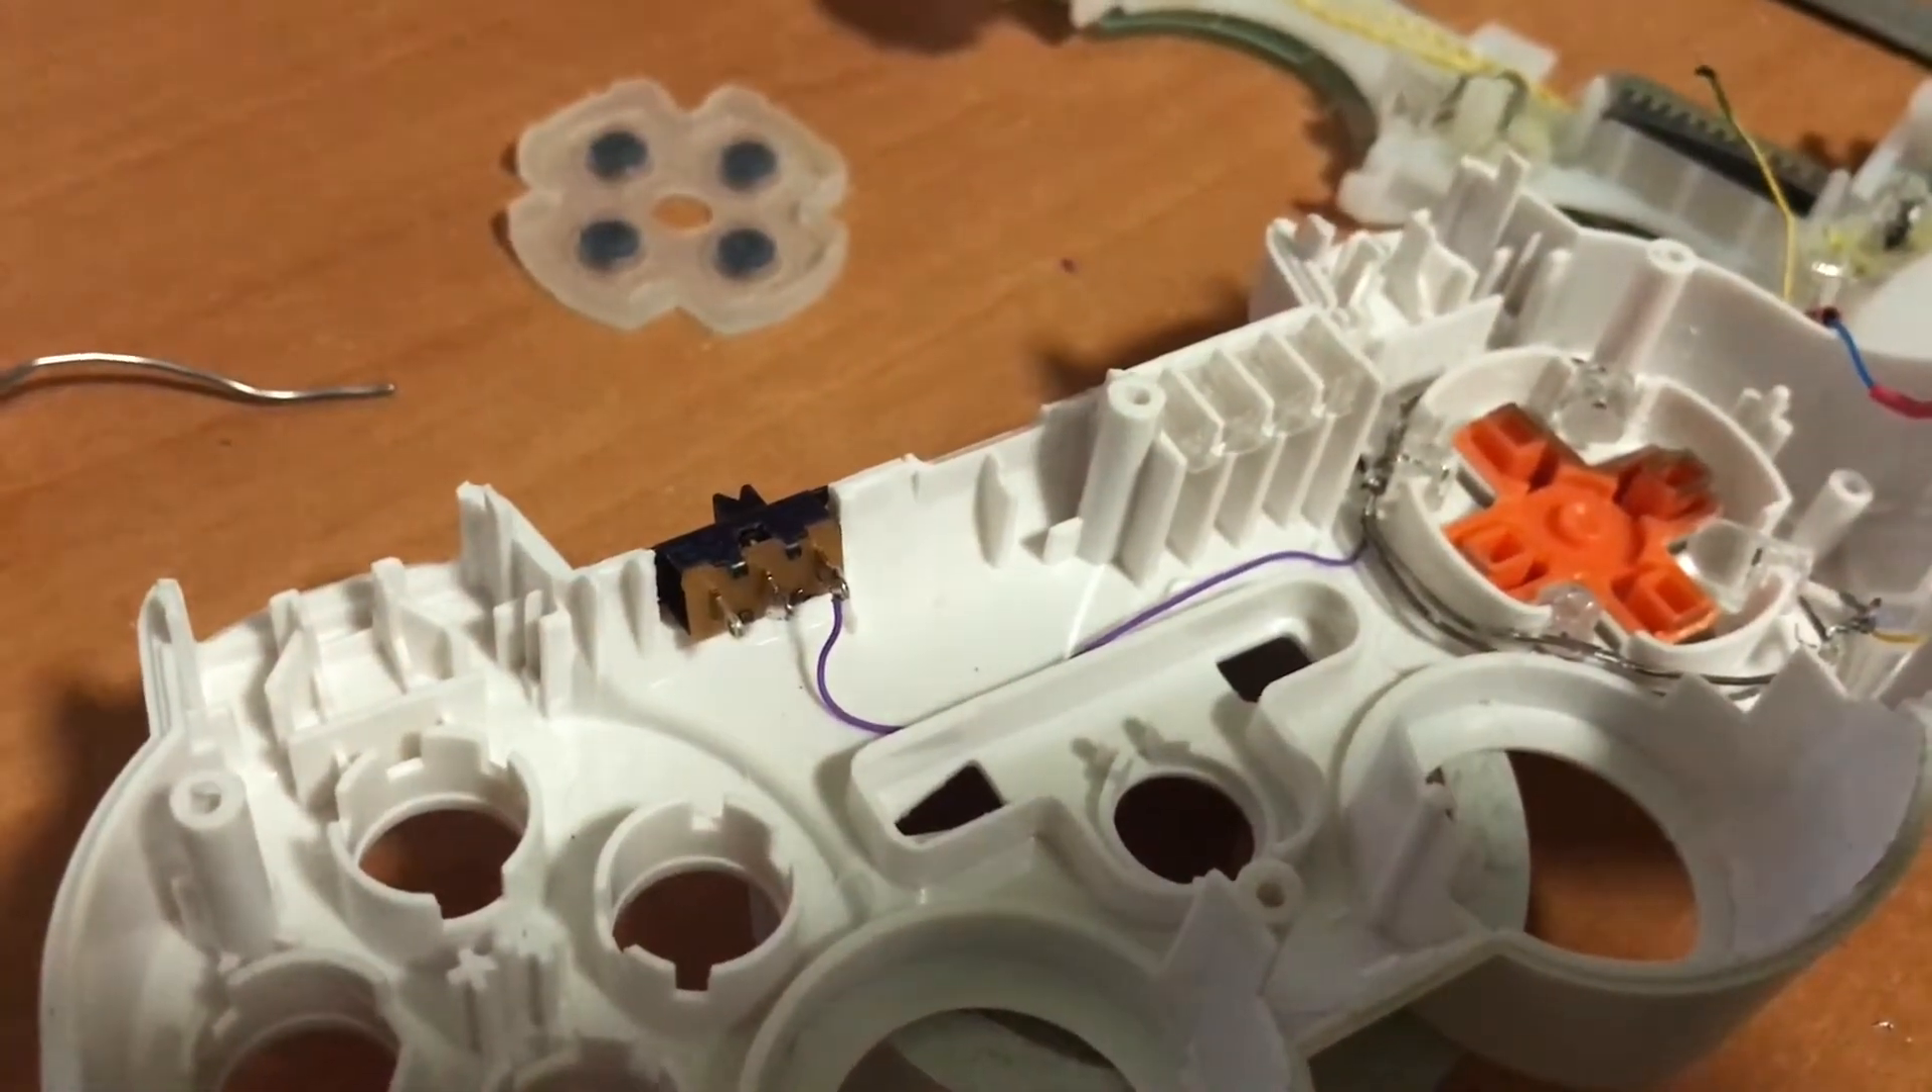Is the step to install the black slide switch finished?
Yes.